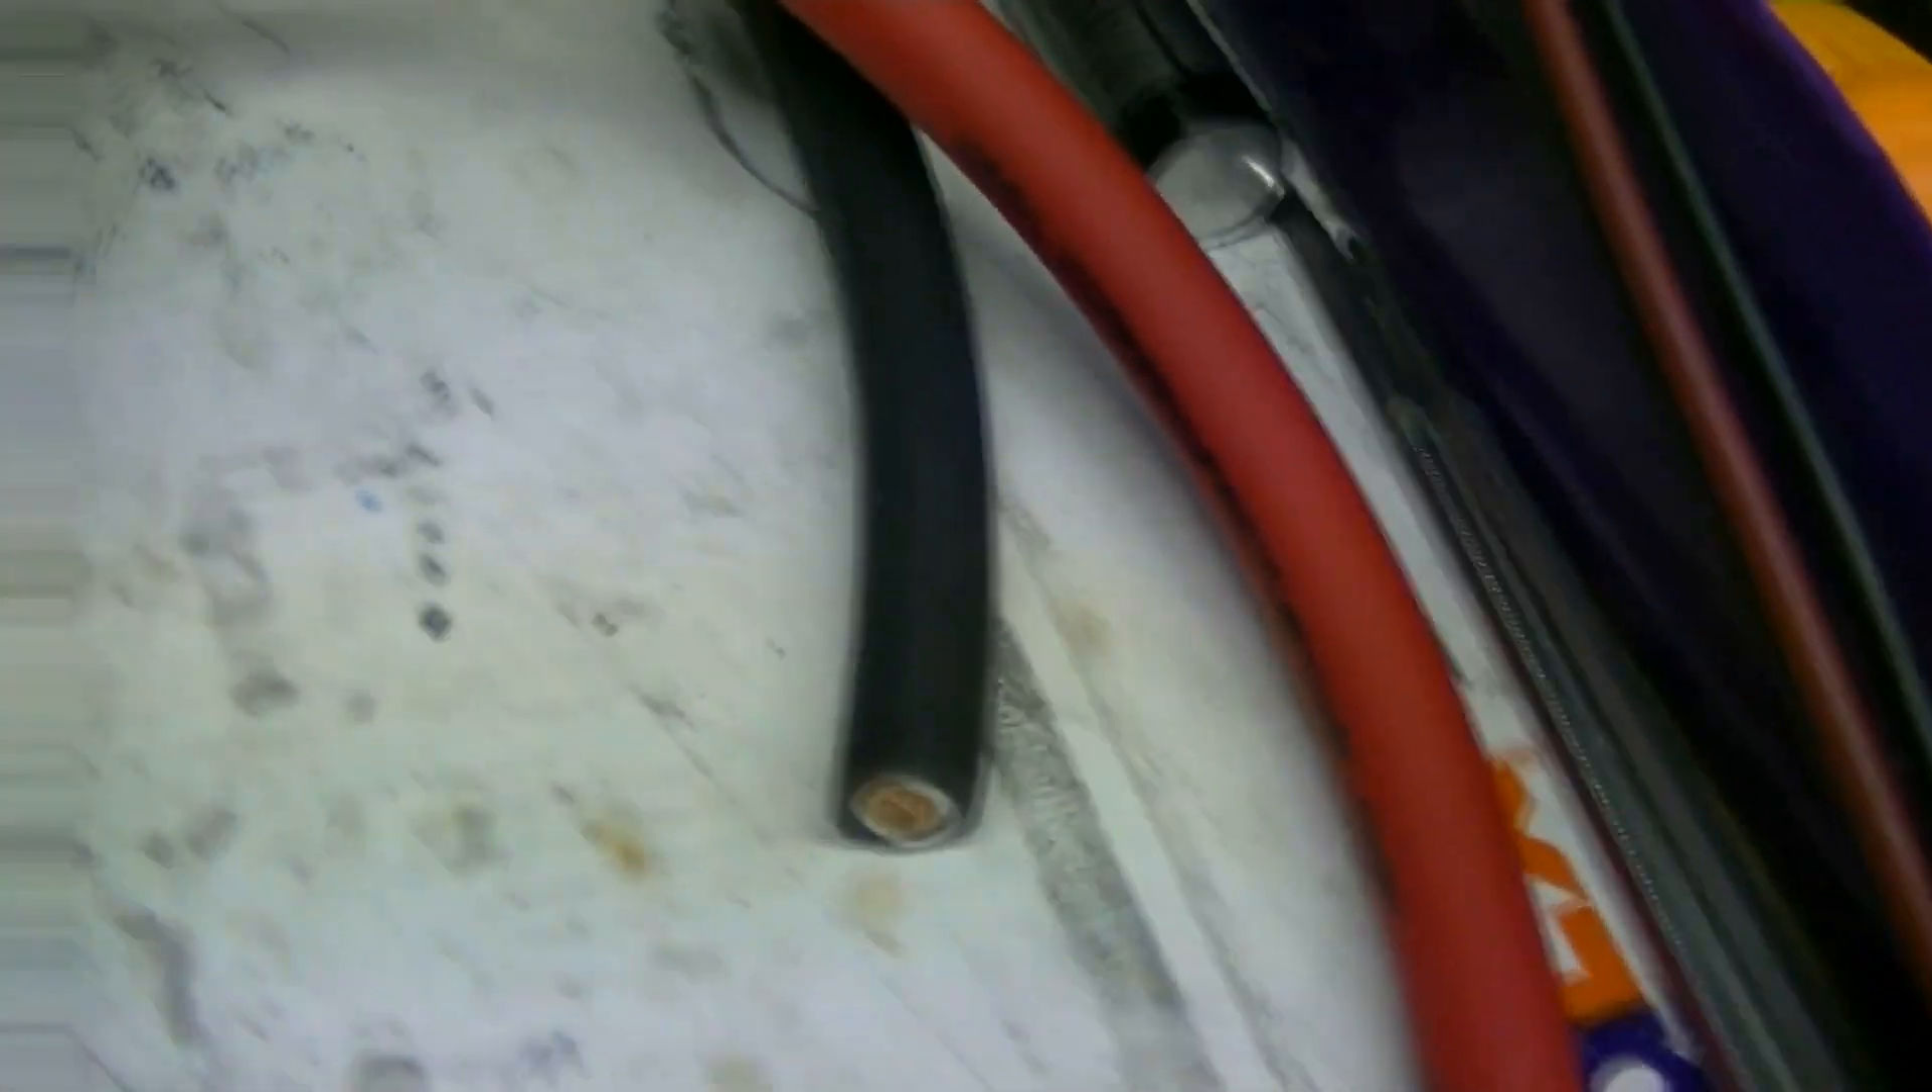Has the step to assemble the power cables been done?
No.